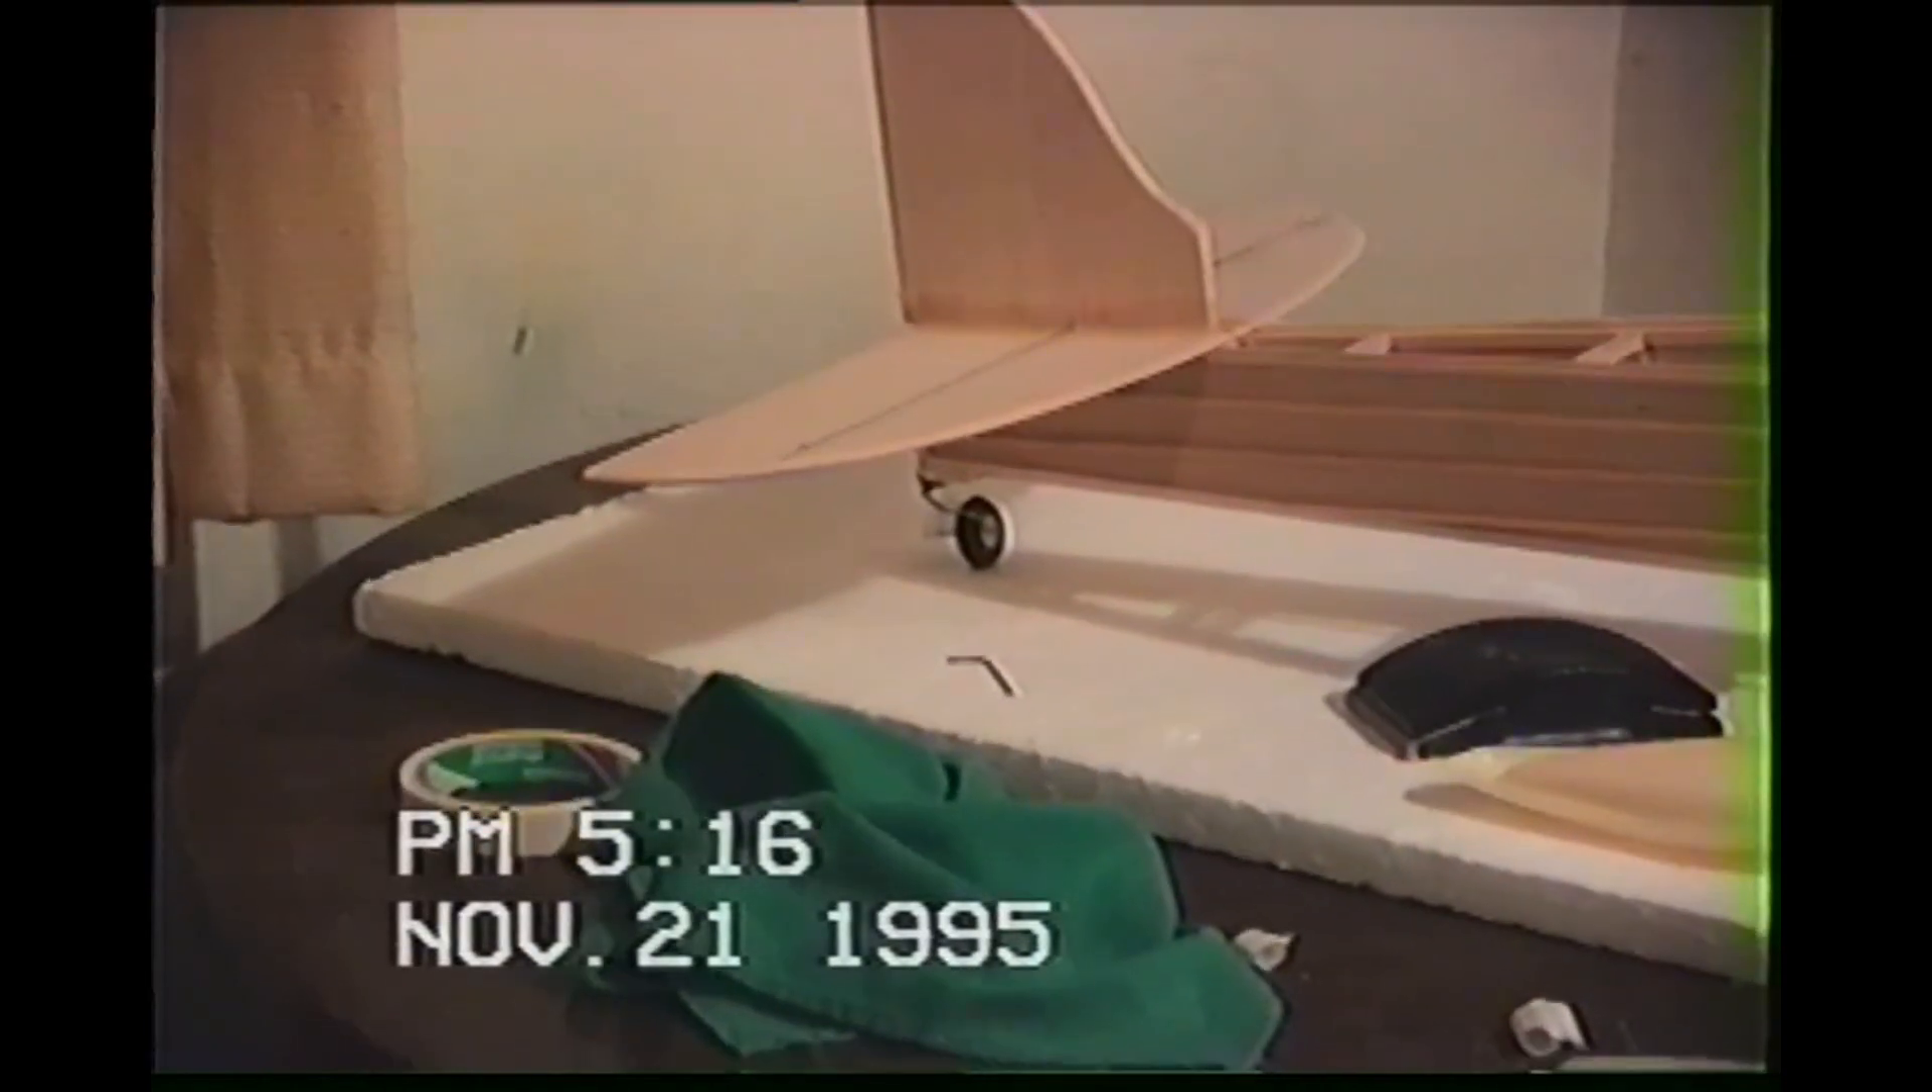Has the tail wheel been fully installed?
Yes.